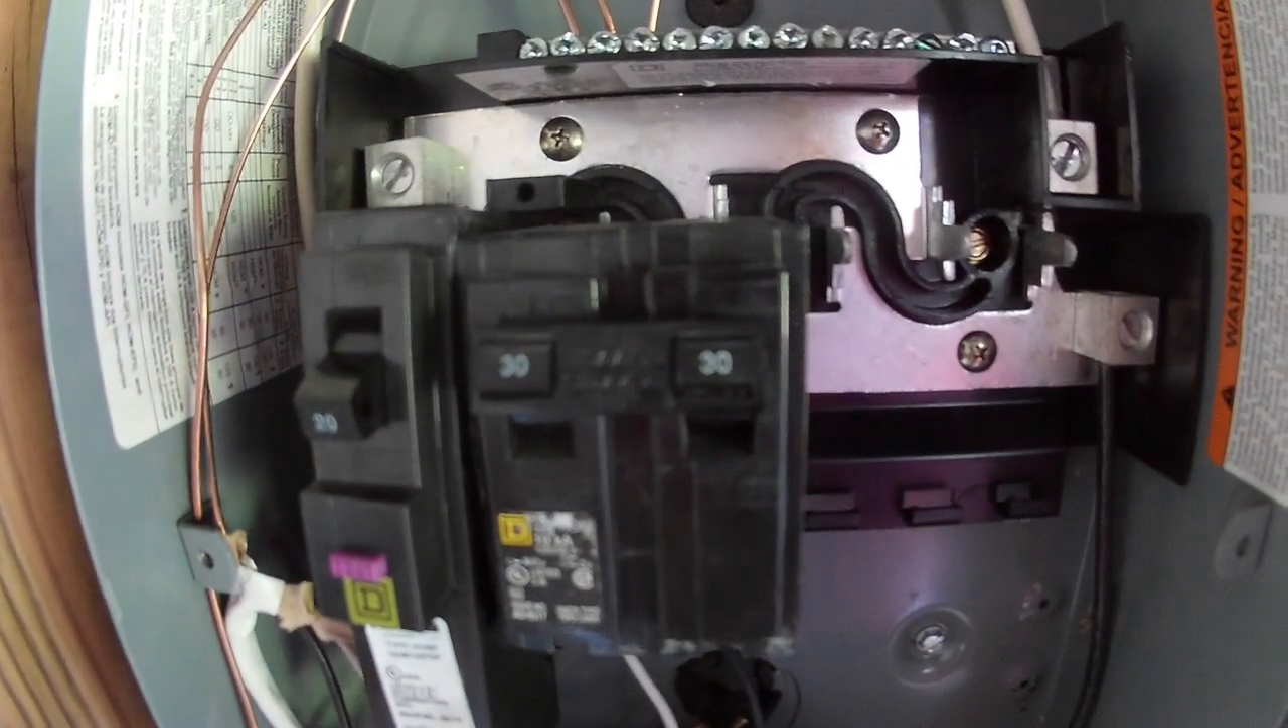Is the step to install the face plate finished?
No.